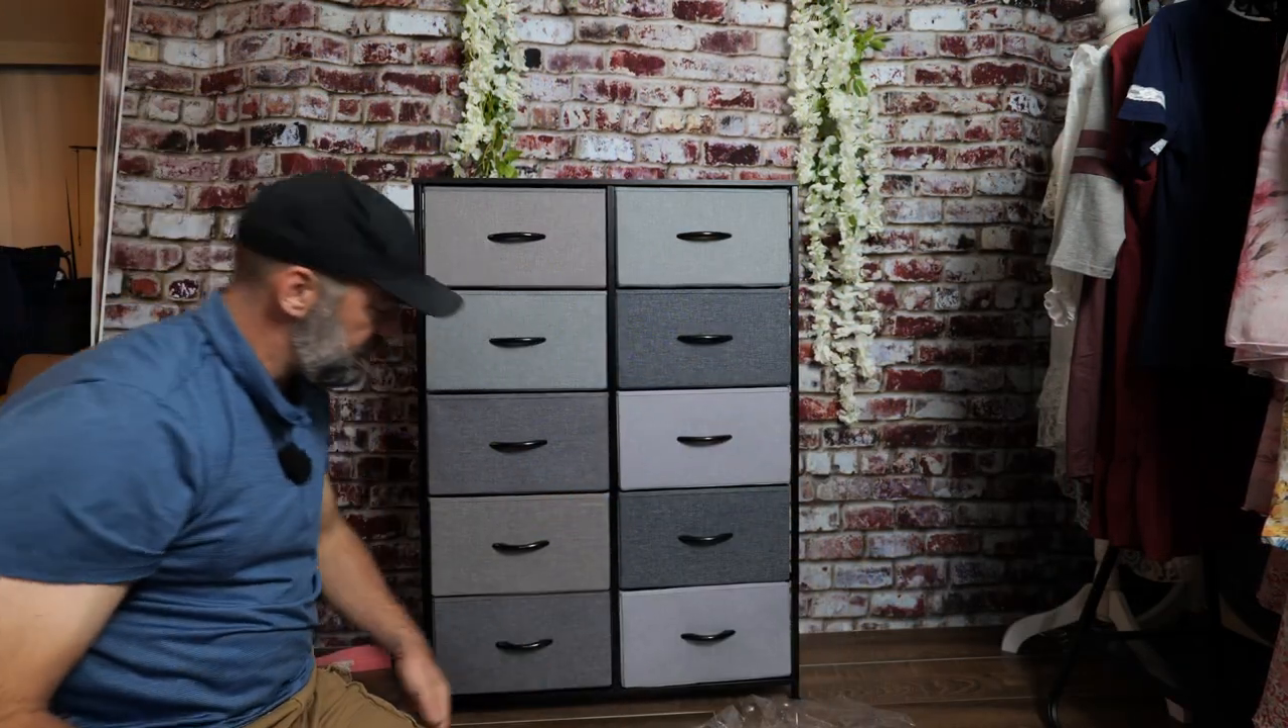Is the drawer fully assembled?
Yes.